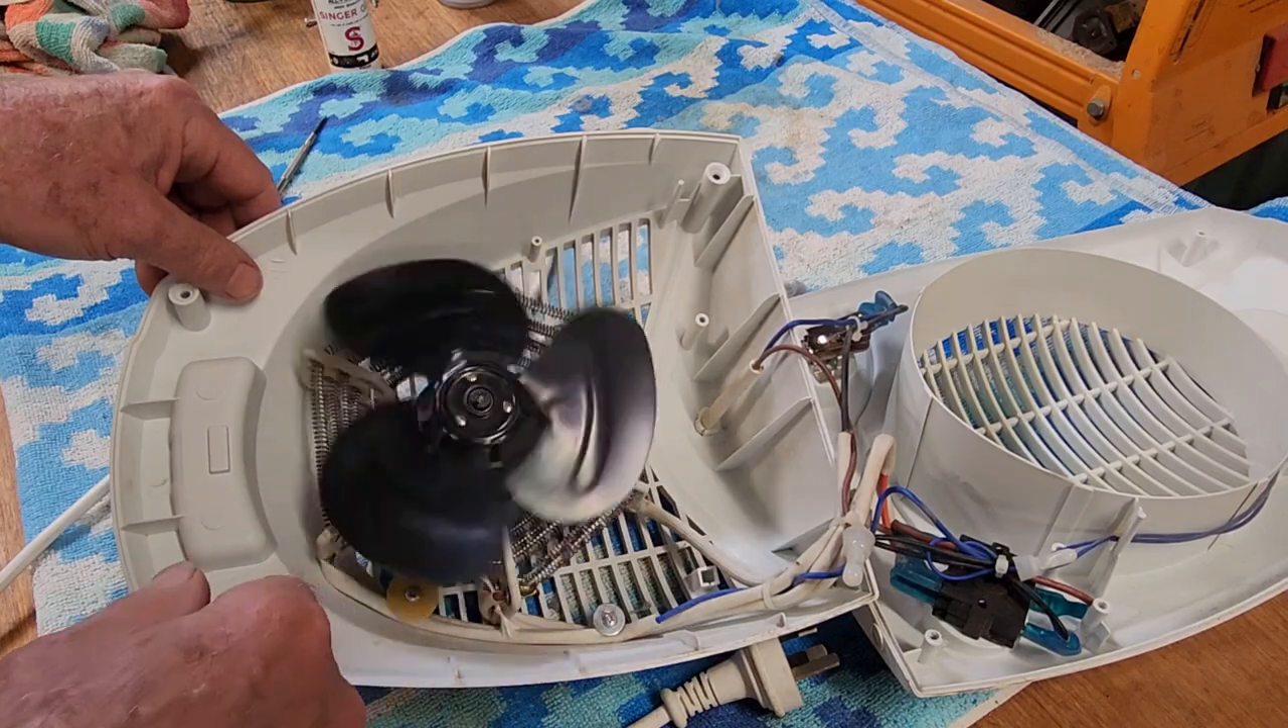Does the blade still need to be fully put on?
No.